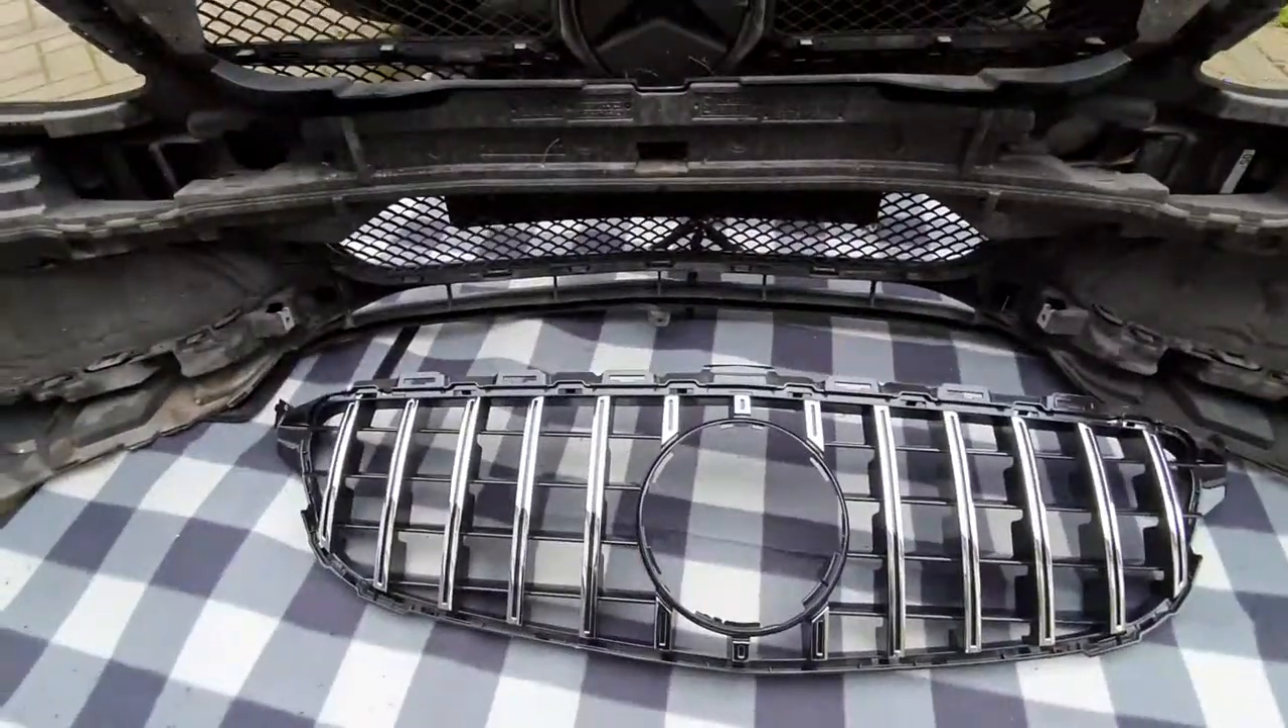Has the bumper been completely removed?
Yes.